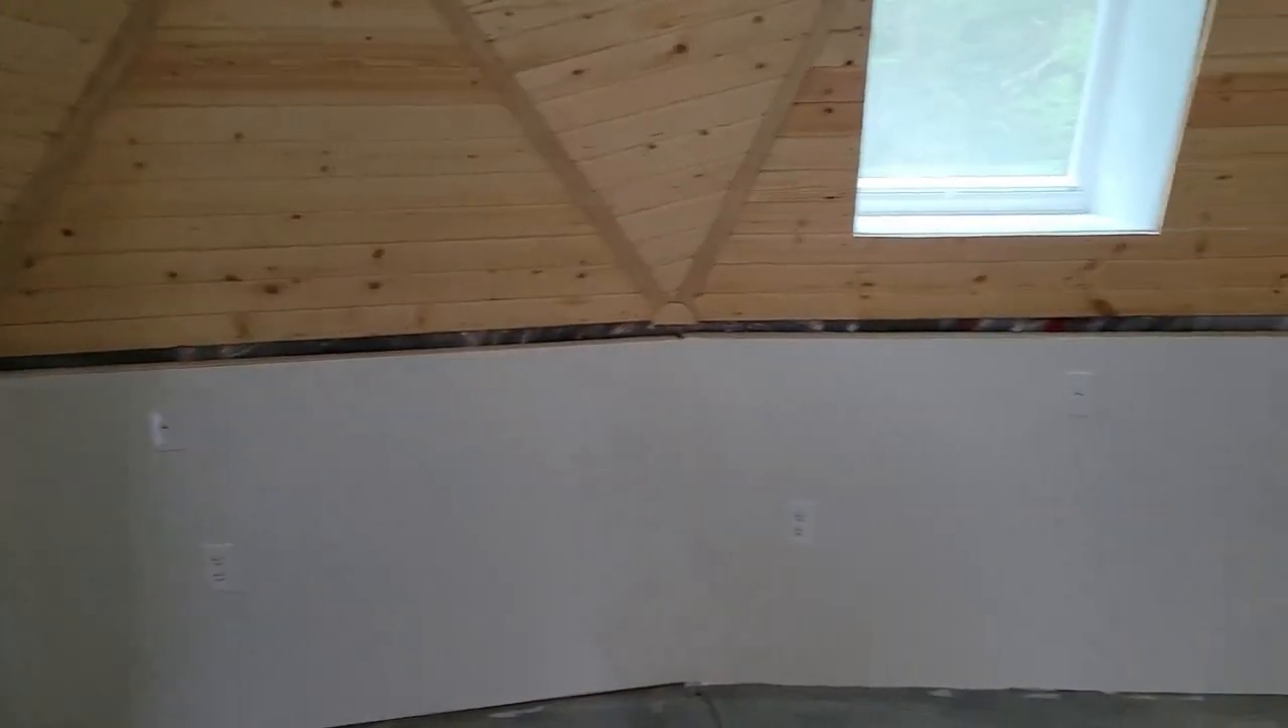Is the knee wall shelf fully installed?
No.